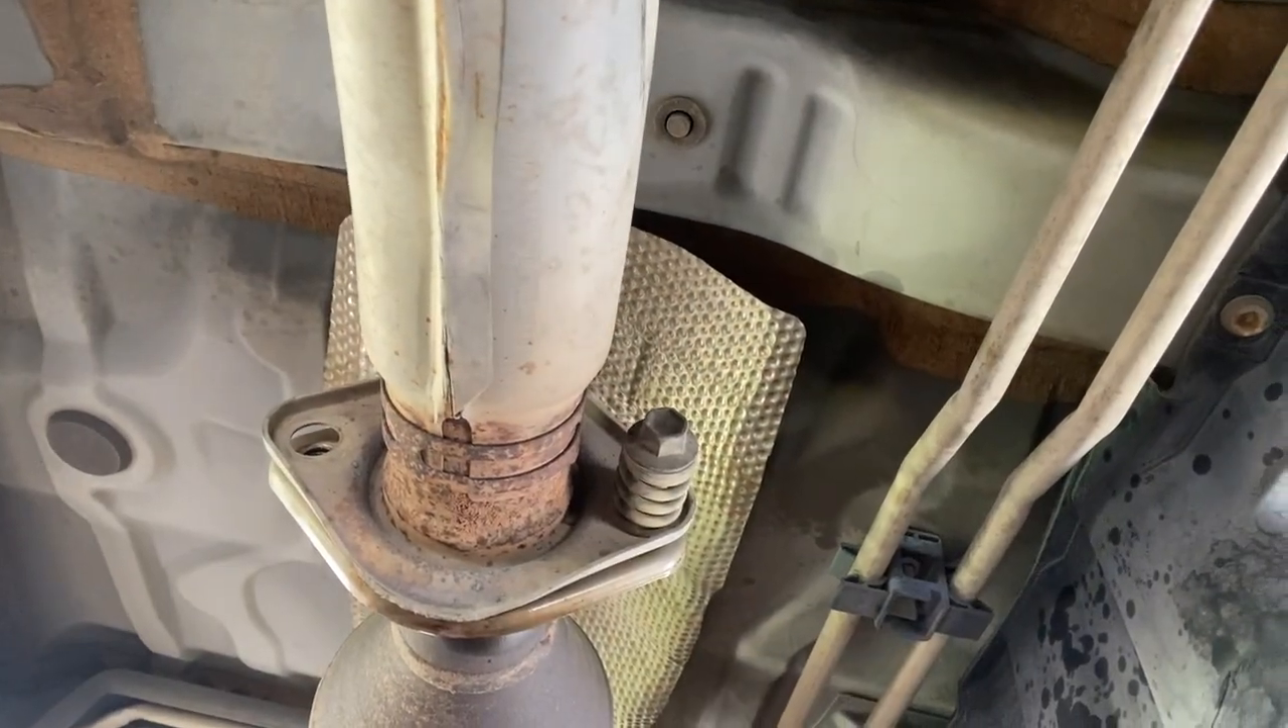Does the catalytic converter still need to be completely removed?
Yes.